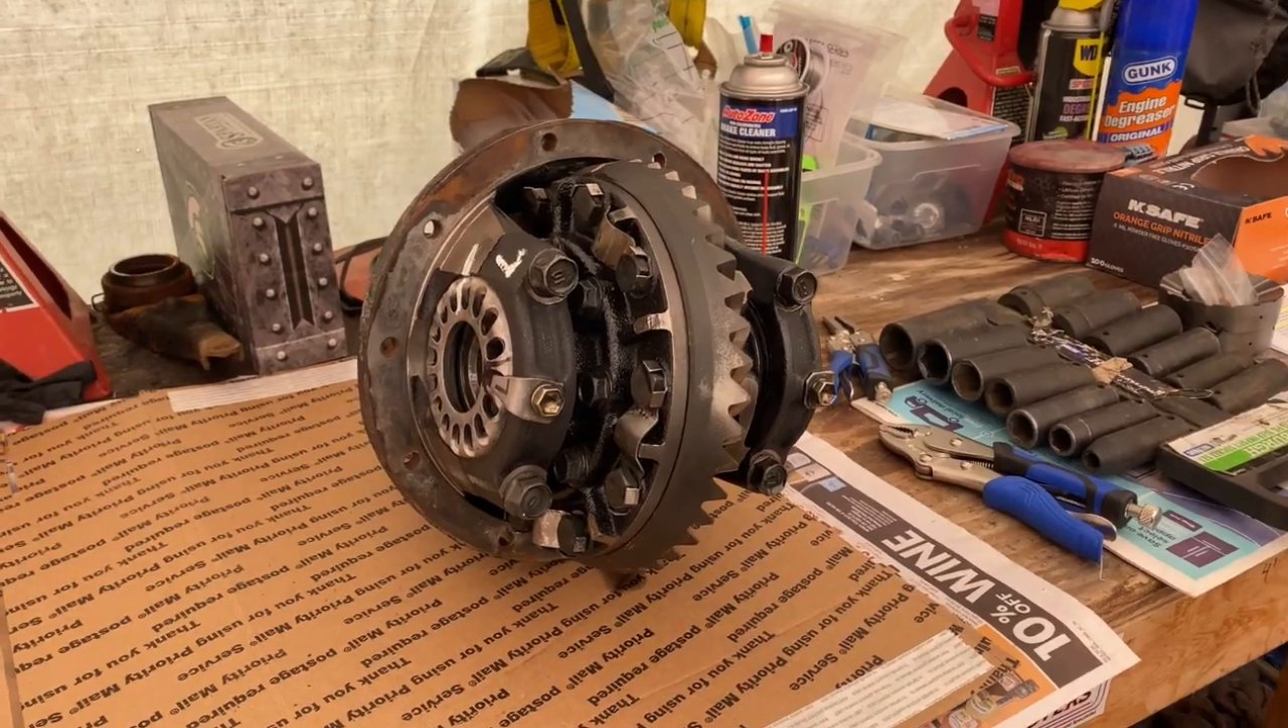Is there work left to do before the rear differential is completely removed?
No.